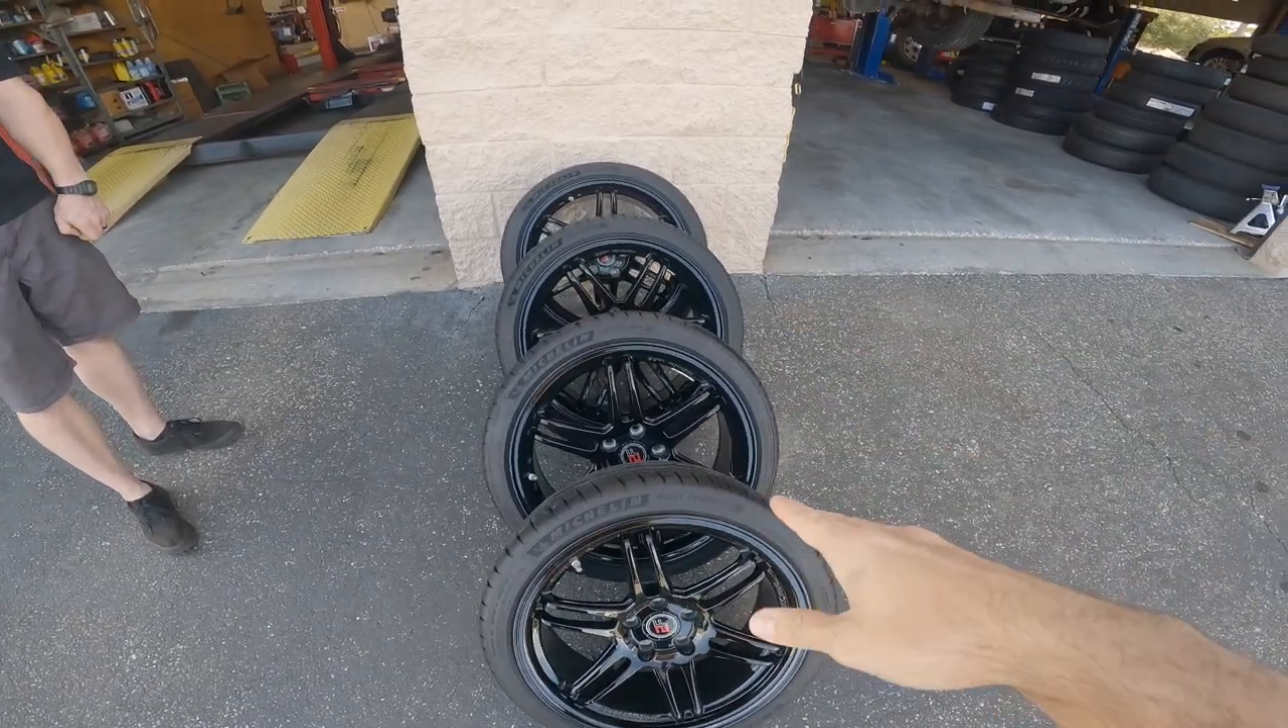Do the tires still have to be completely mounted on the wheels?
No.